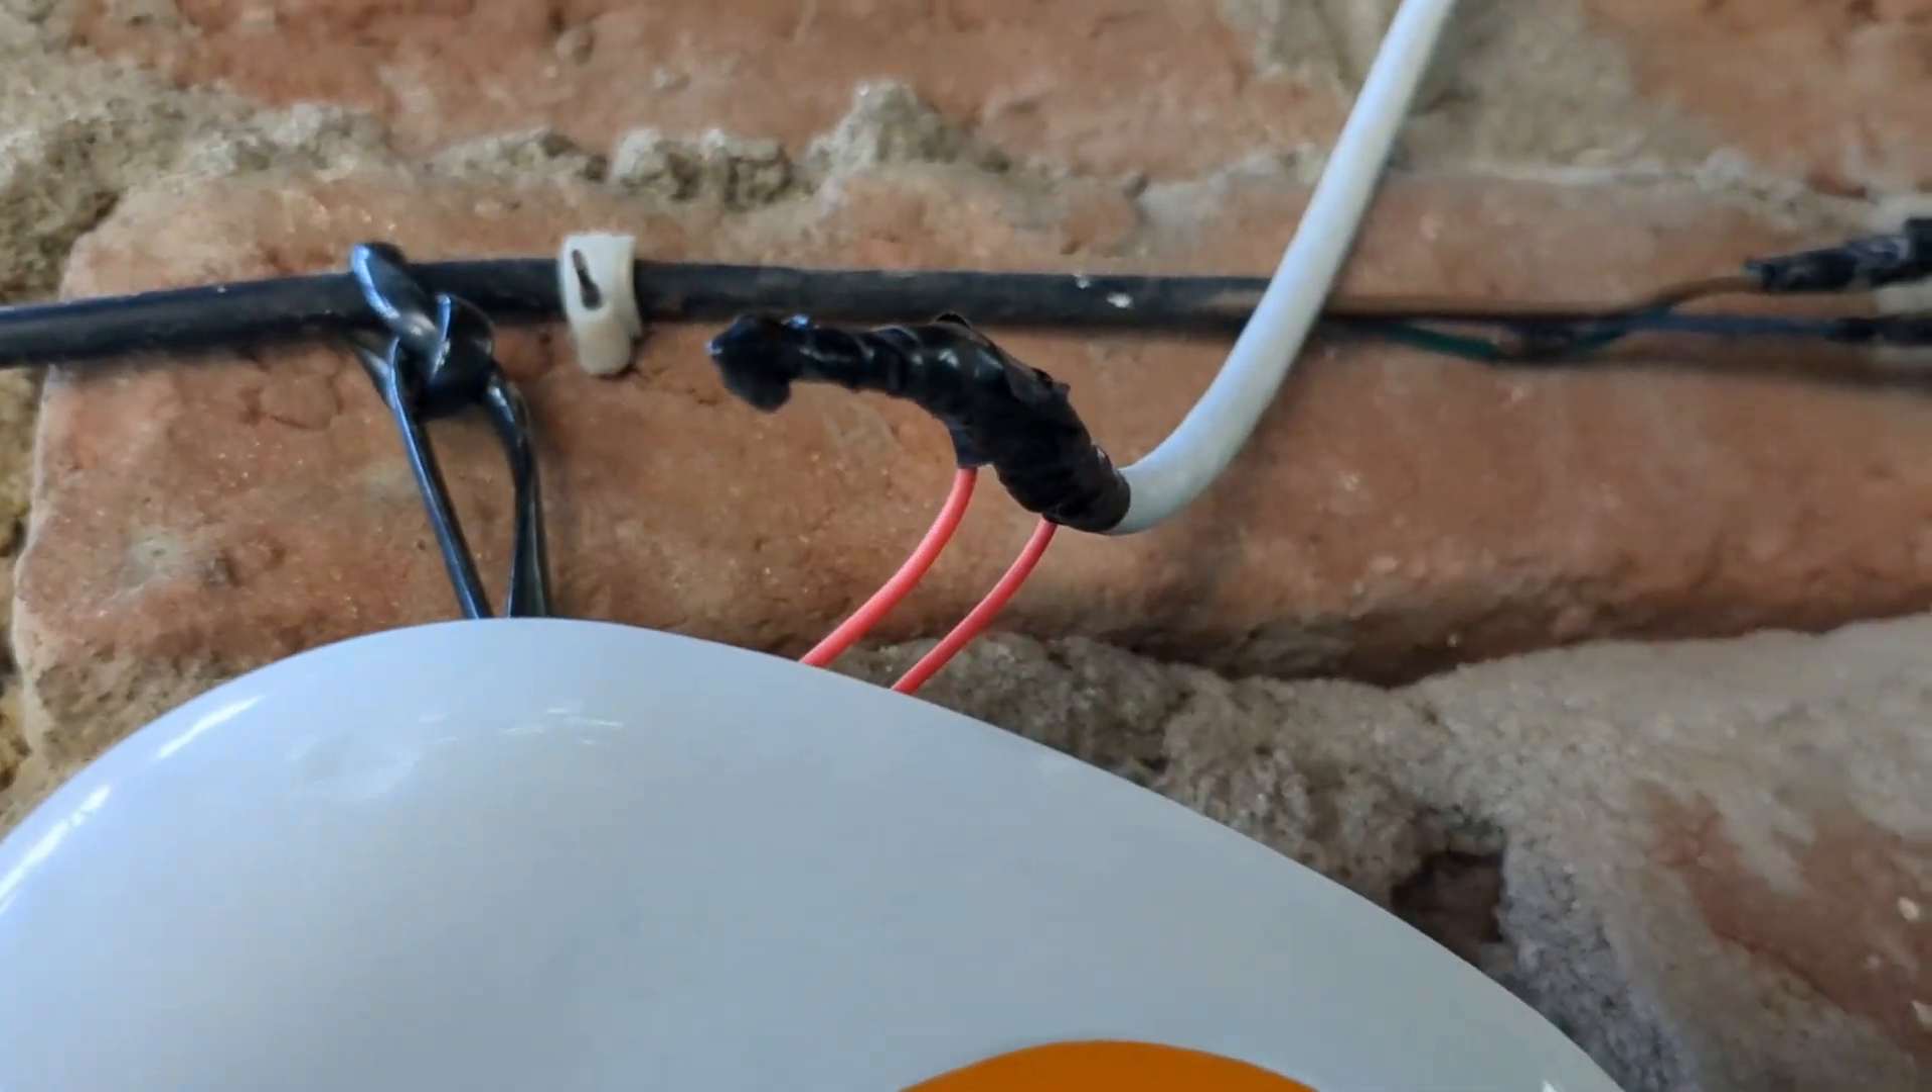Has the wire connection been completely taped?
Yes.